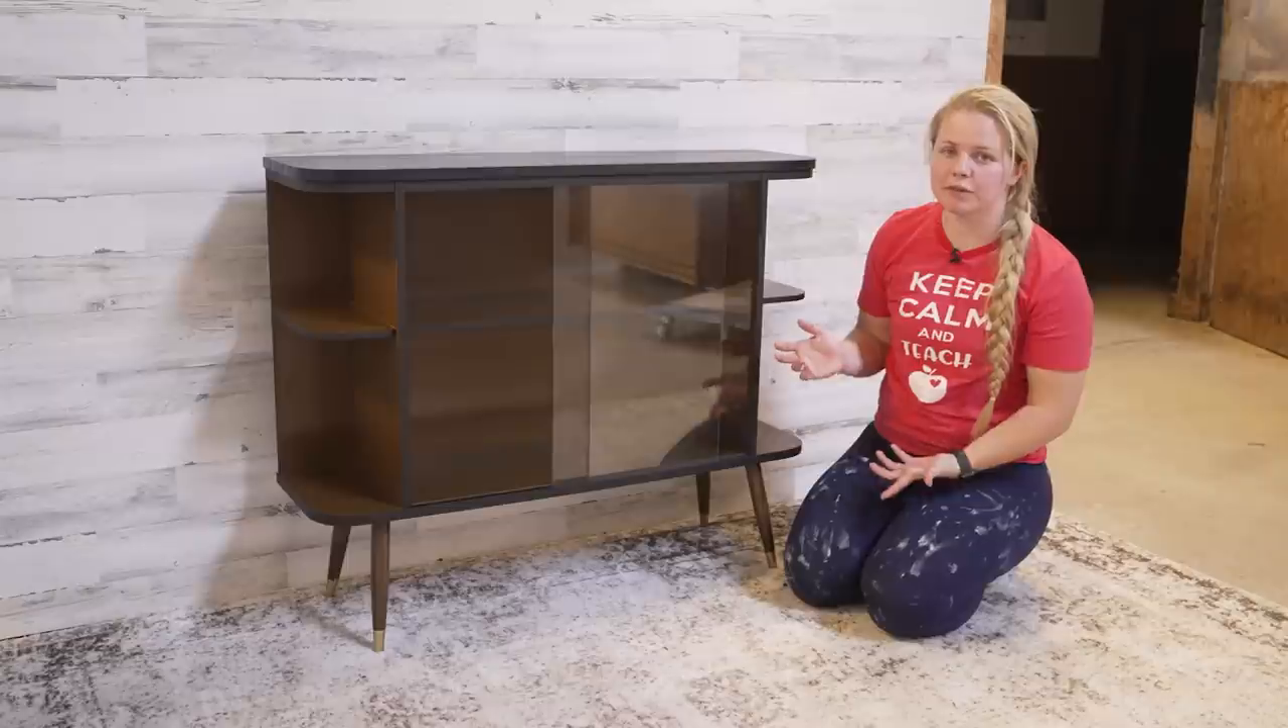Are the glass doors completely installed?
Yes.